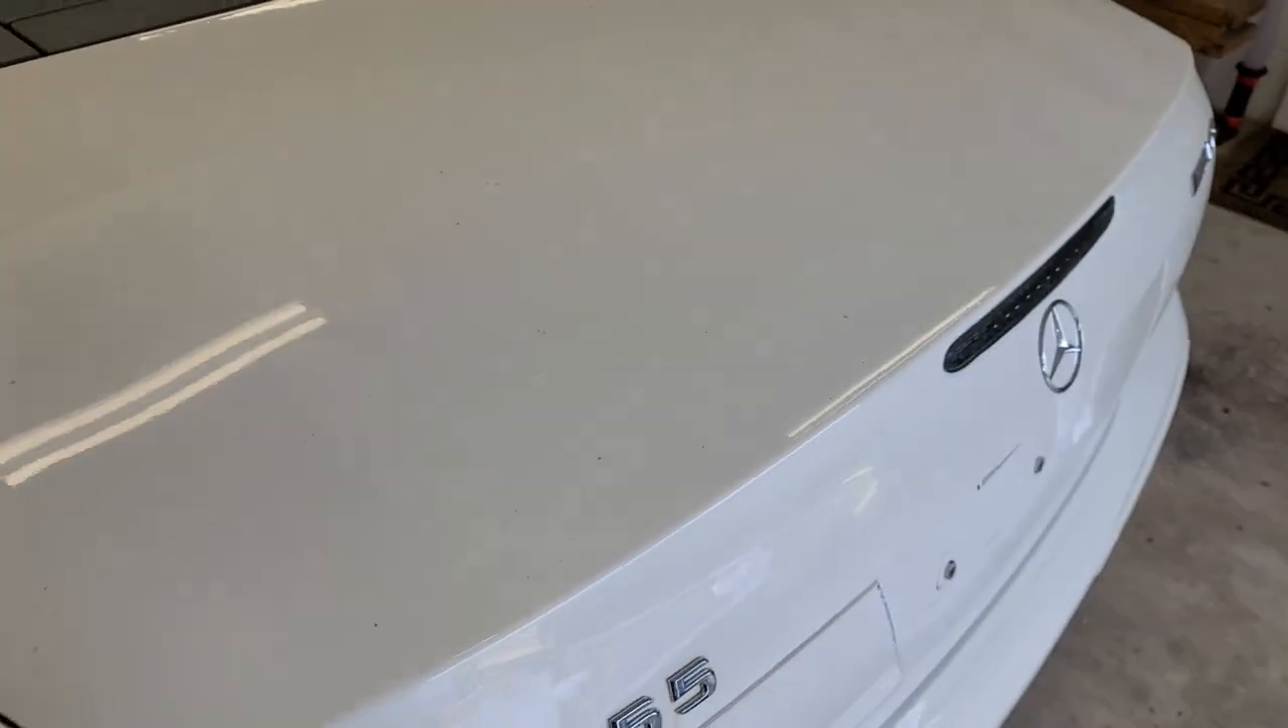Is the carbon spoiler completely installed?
No.